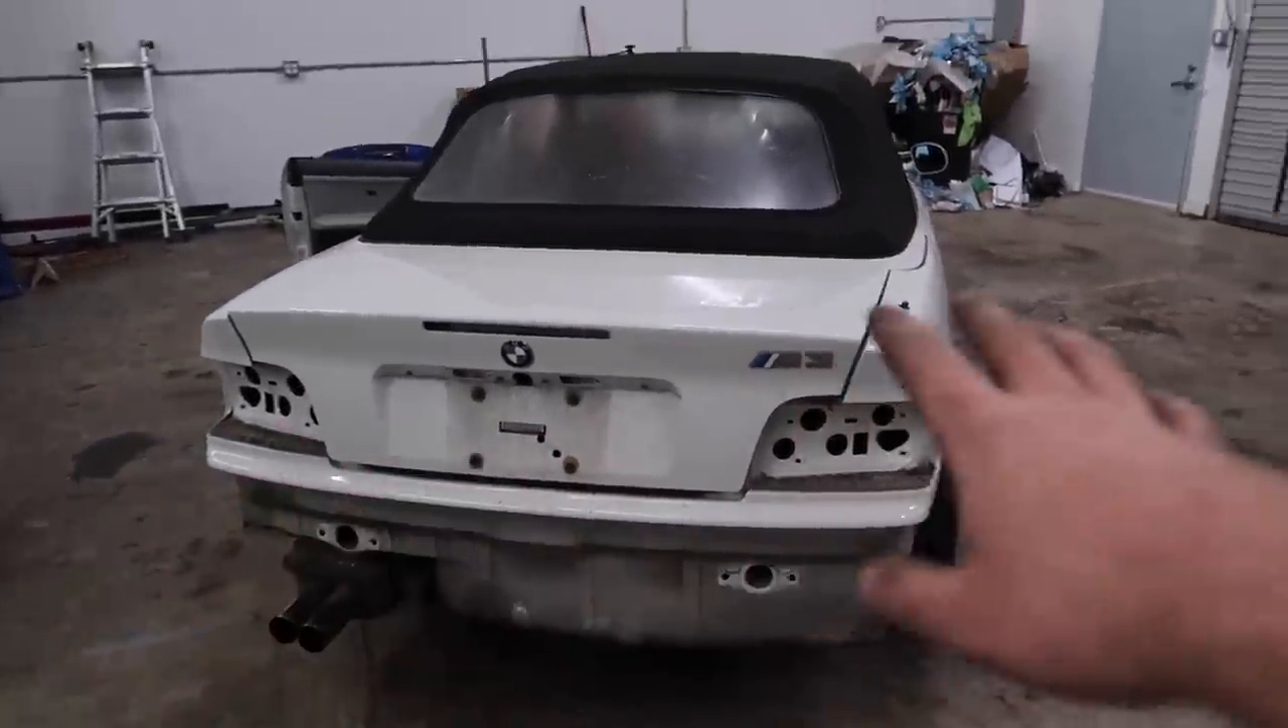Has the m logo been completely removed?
No.